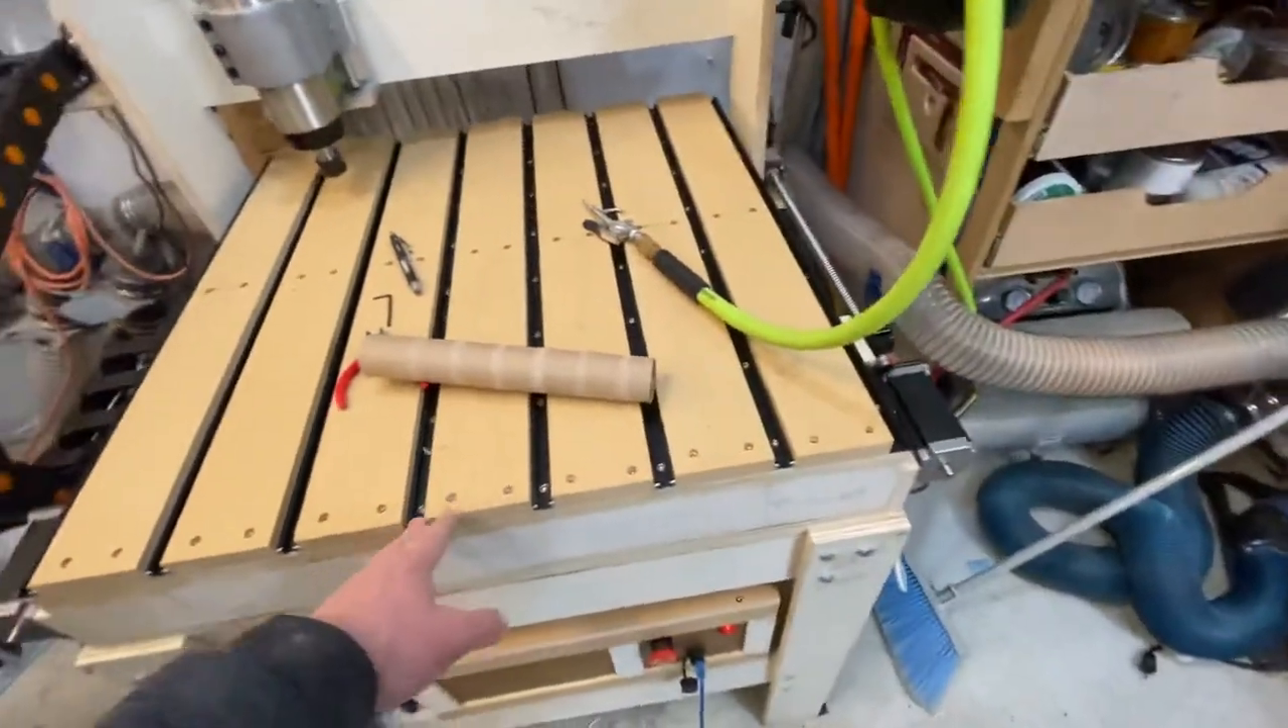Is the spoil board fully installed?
Yes.